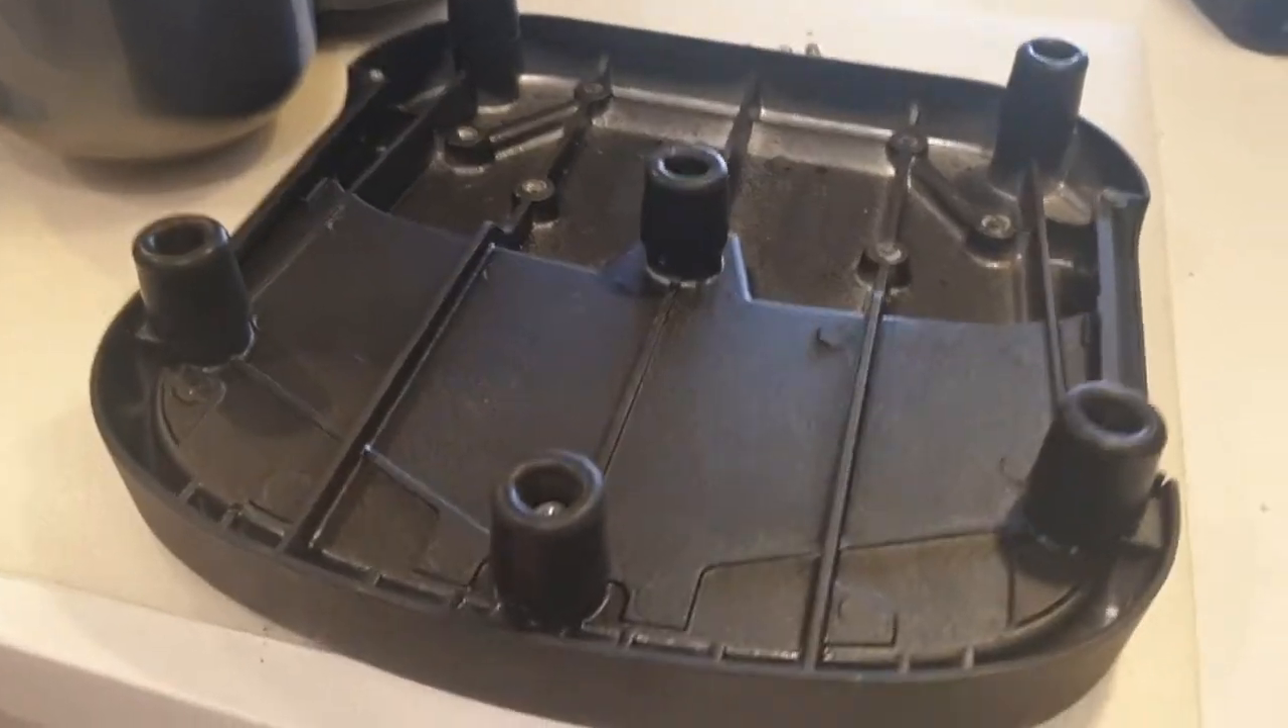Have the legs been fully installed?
Yes.